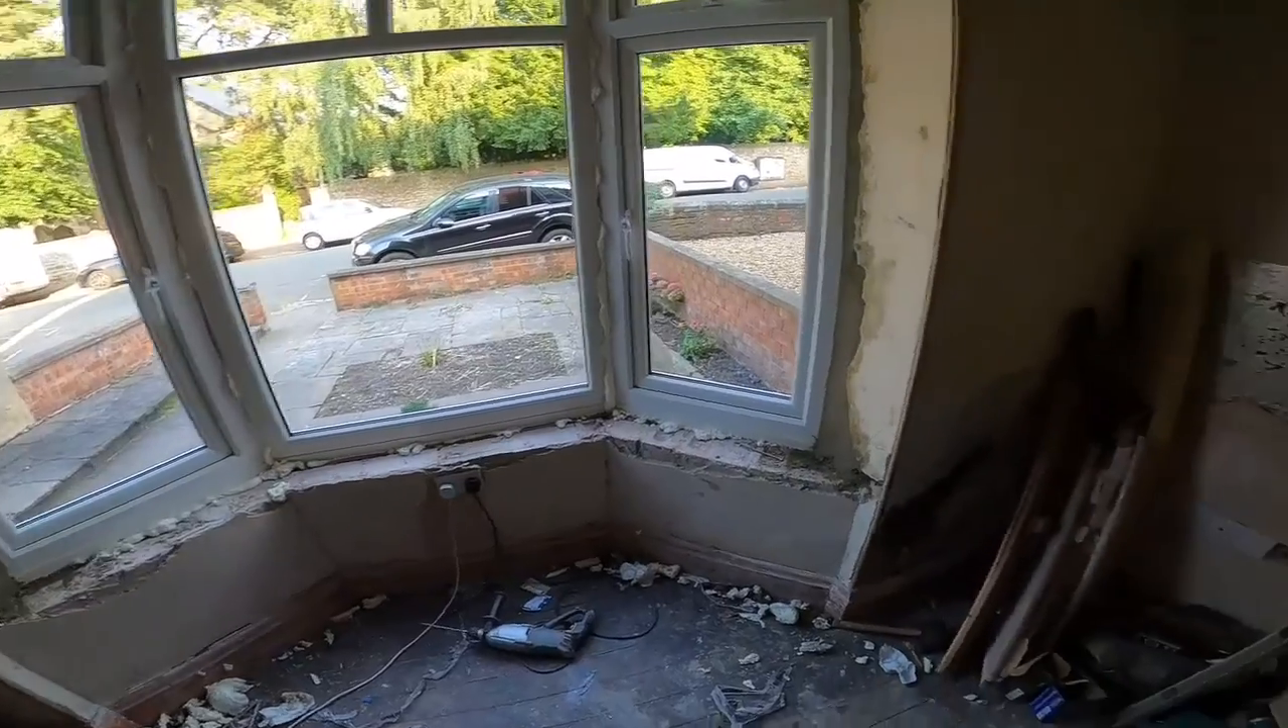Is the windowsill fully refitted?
No.